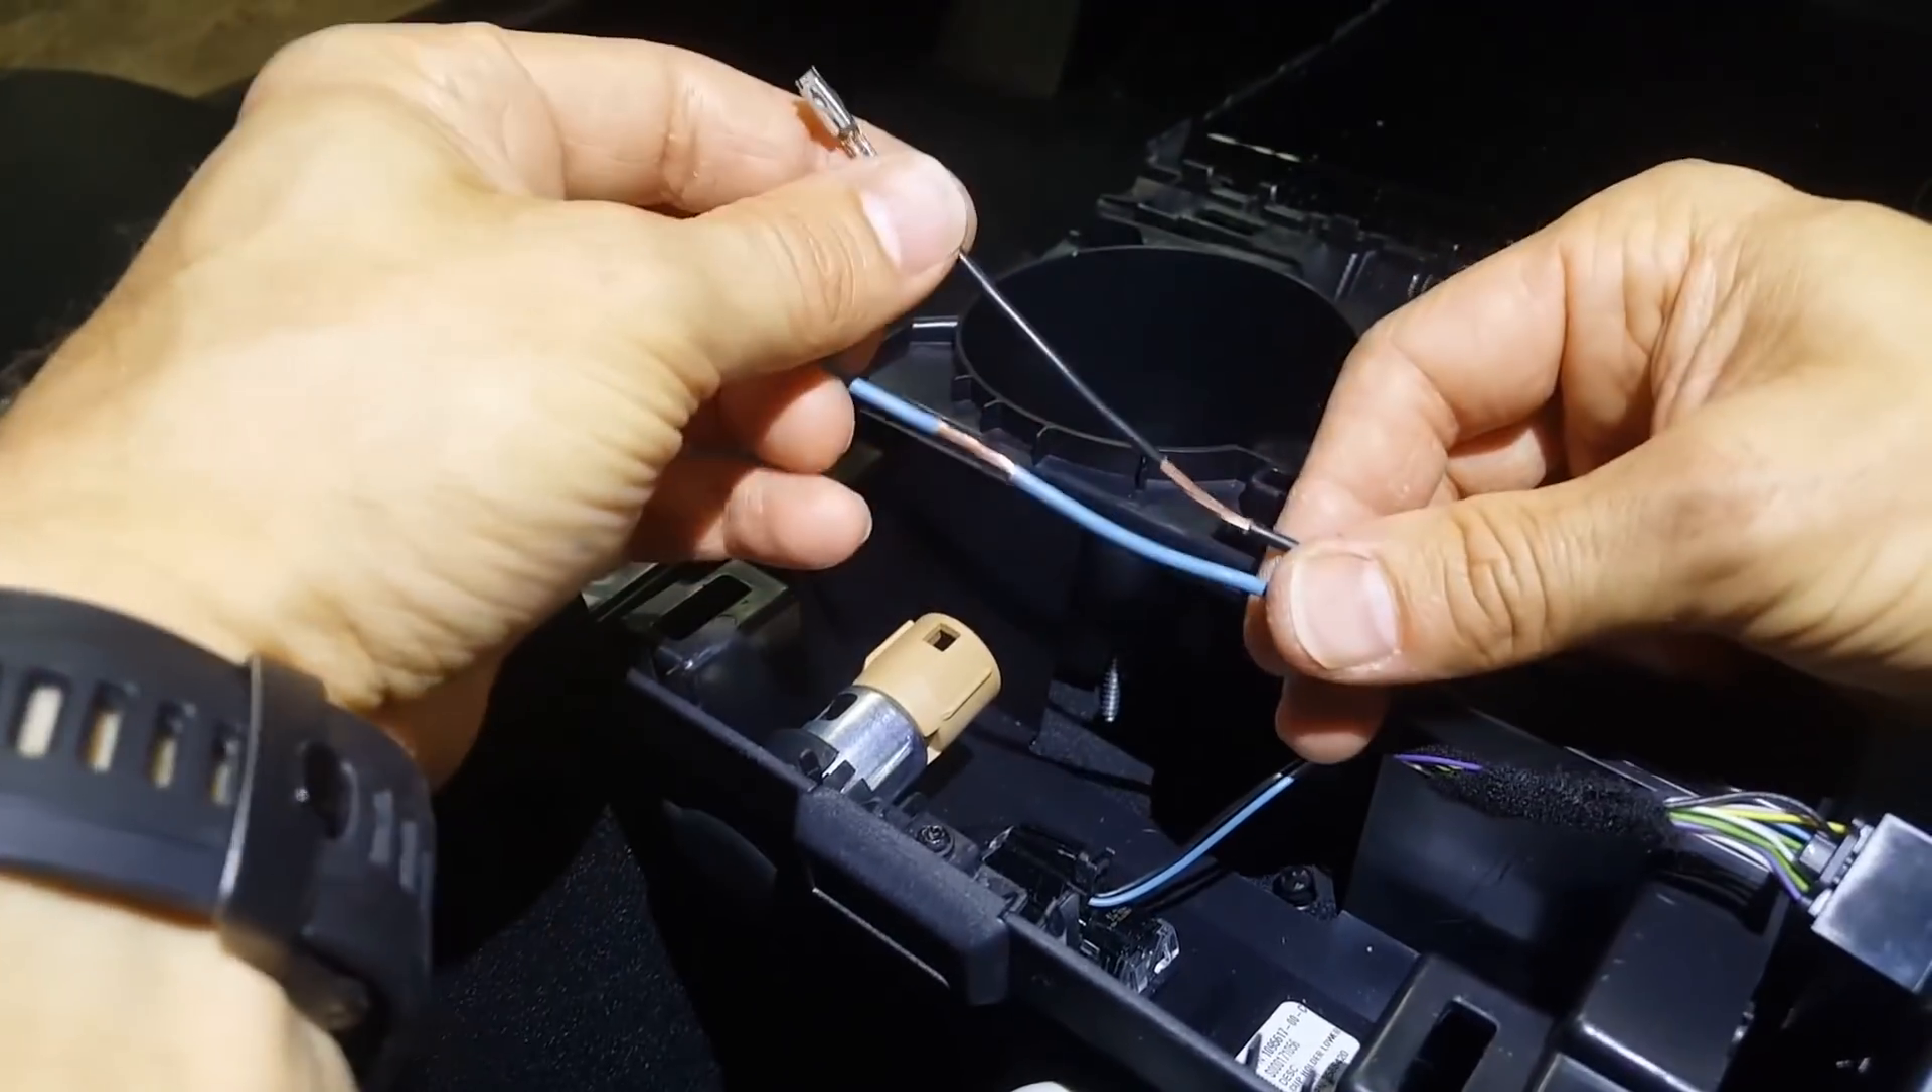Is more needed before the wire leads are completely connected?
Yes.